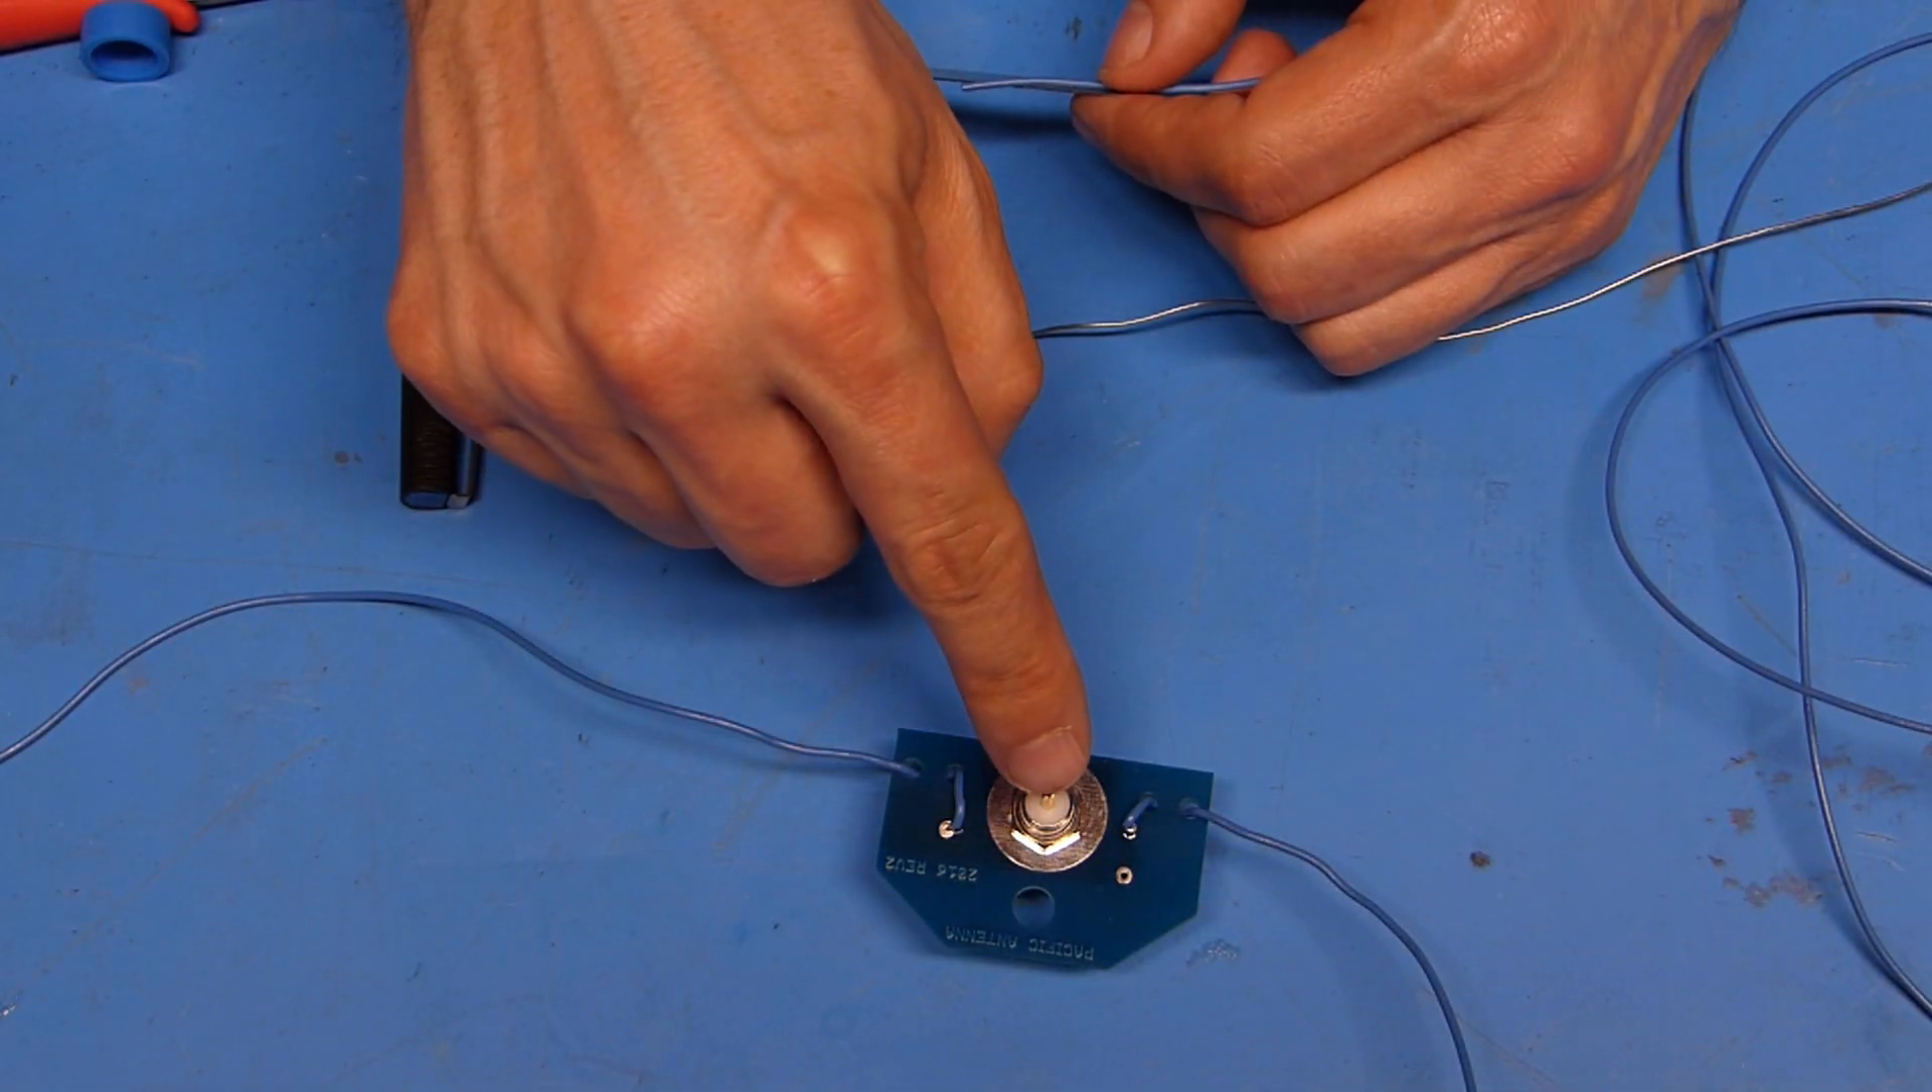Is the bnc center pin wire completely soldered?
No.